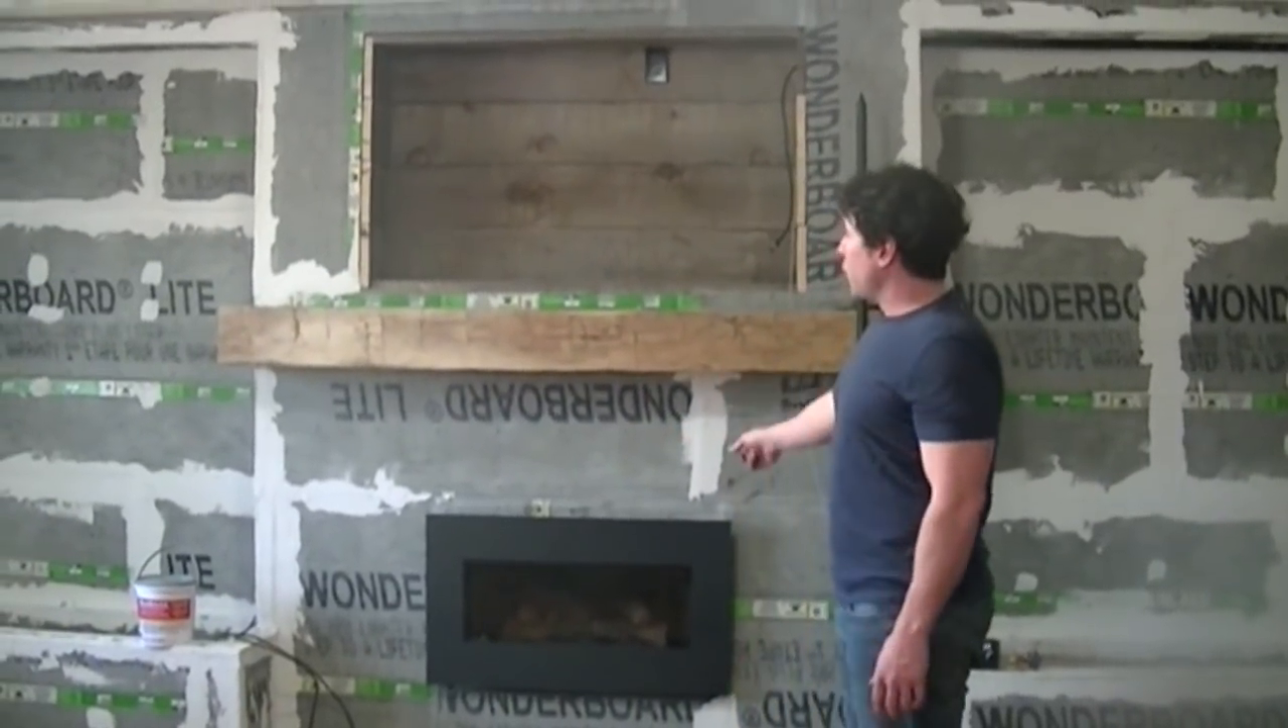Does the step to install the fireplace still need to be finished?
No.